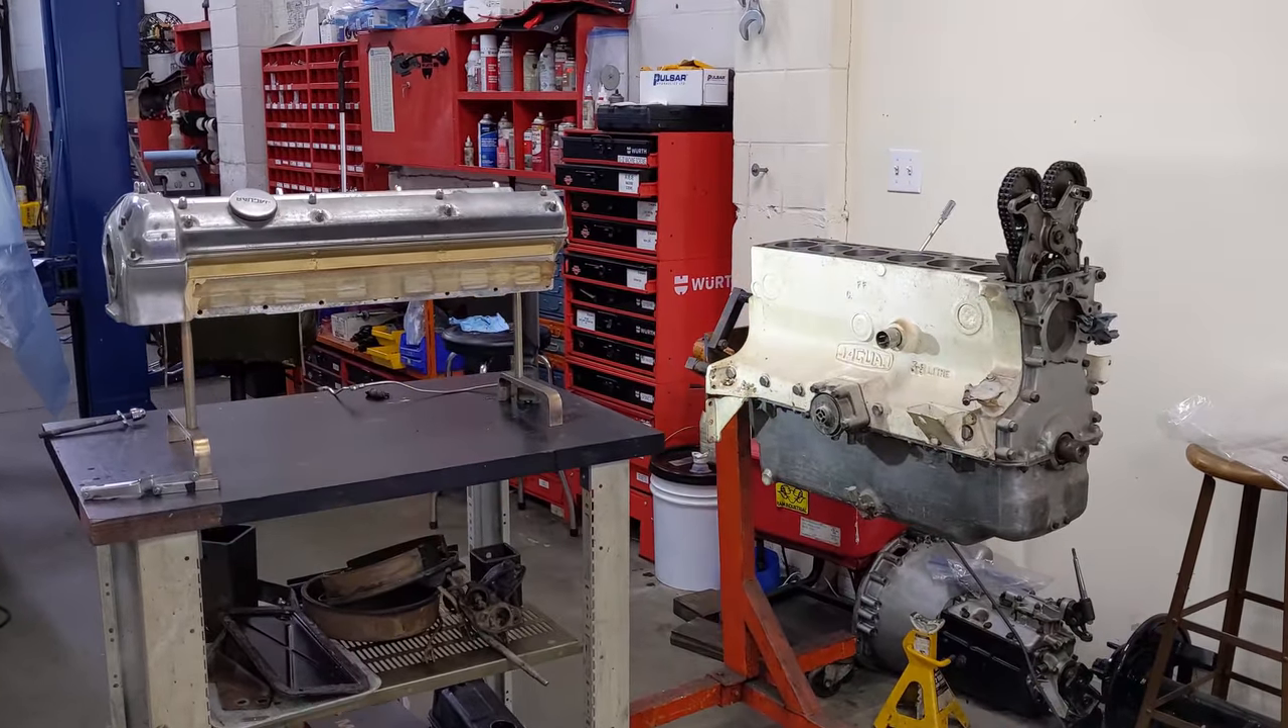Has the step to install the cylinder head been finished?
No.